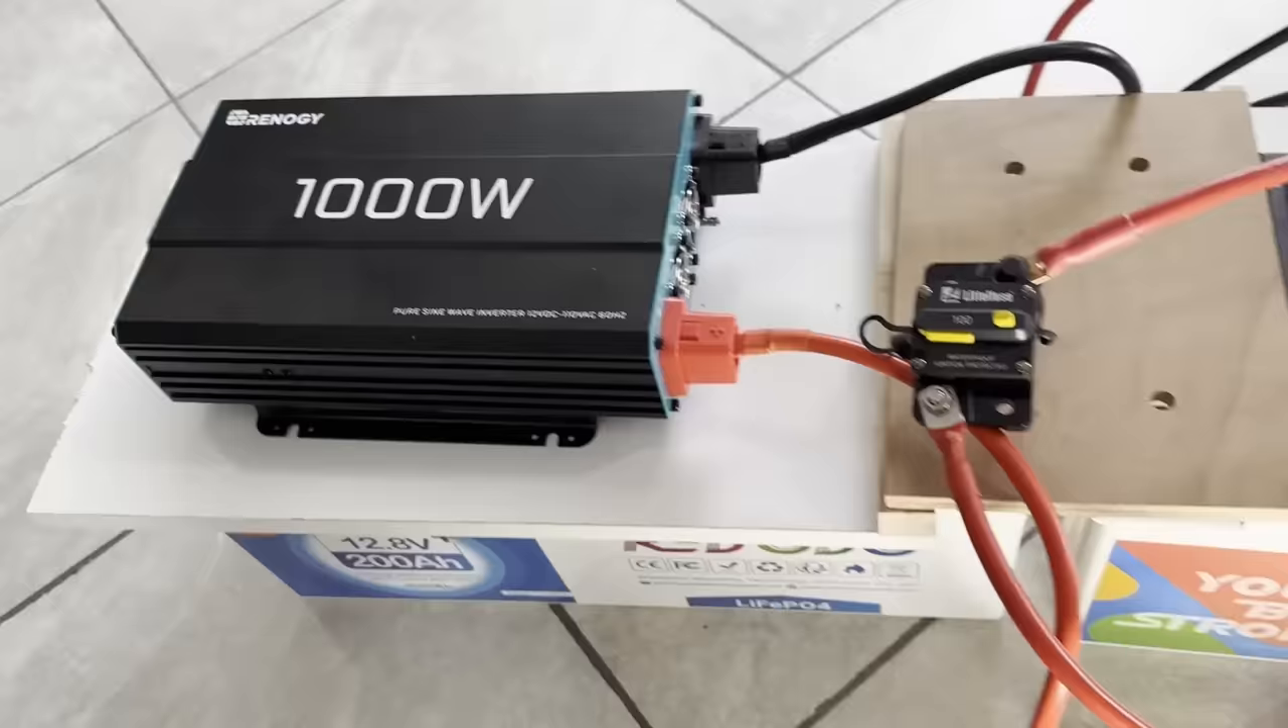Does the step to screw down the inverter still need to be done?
Yes.